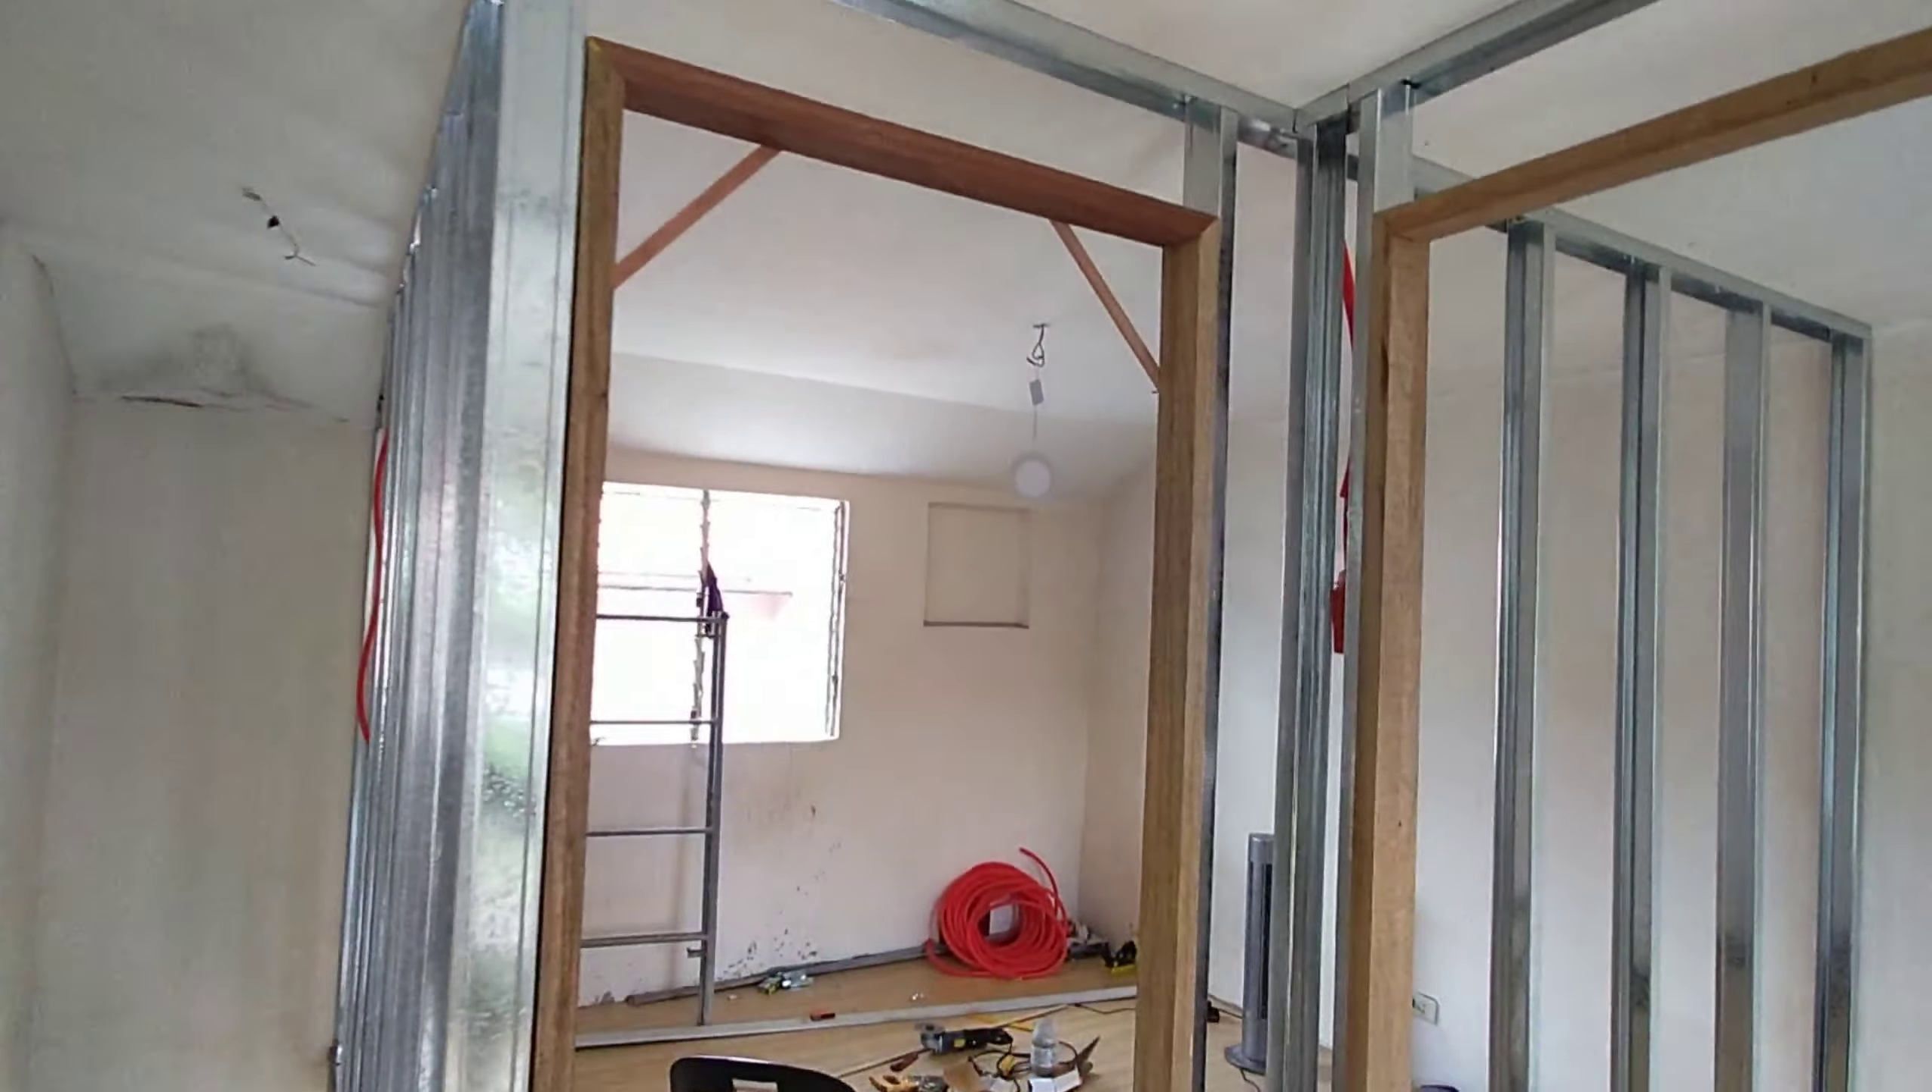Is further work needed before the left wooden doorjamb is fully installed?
No.